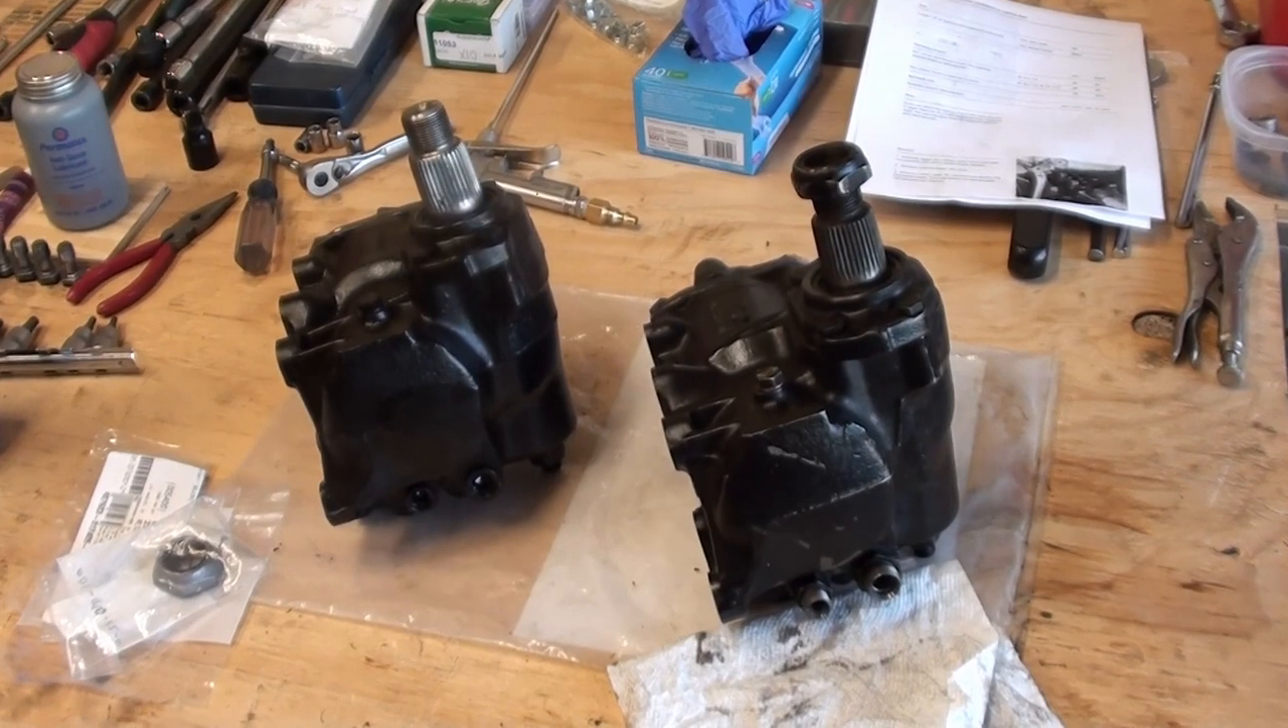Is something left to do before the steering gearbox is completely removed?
No.